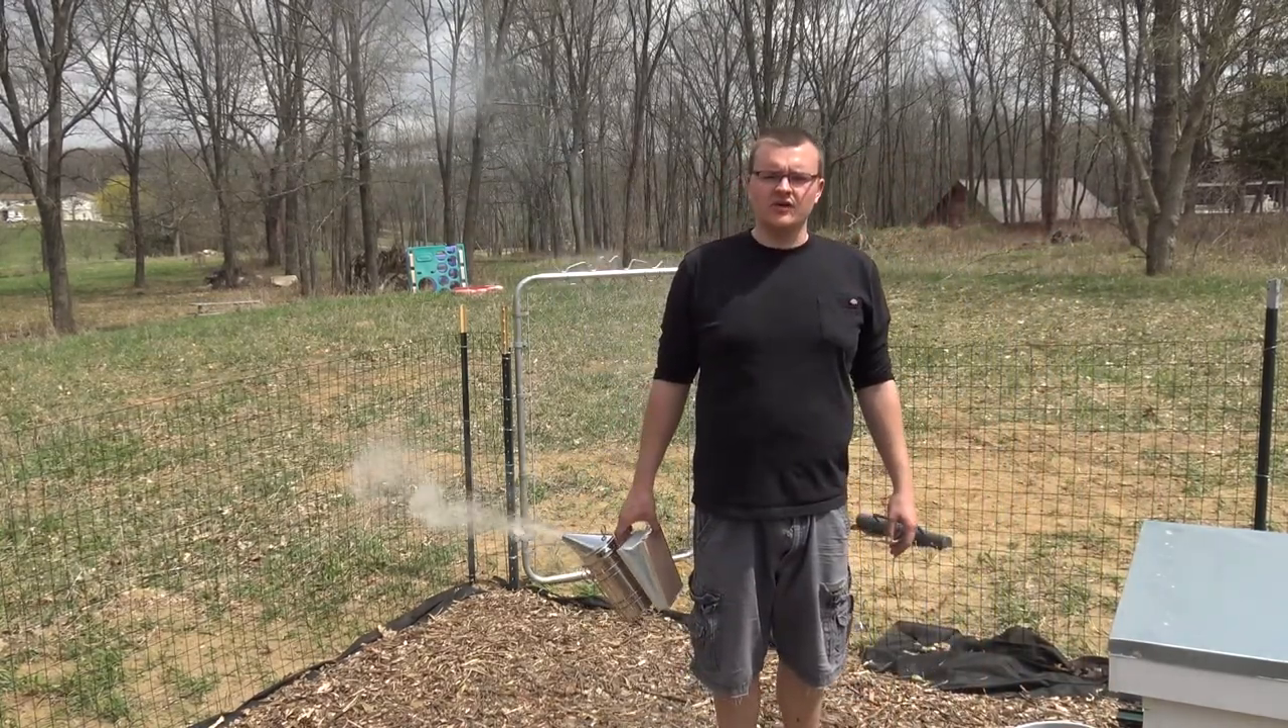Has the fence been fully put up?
Yes.